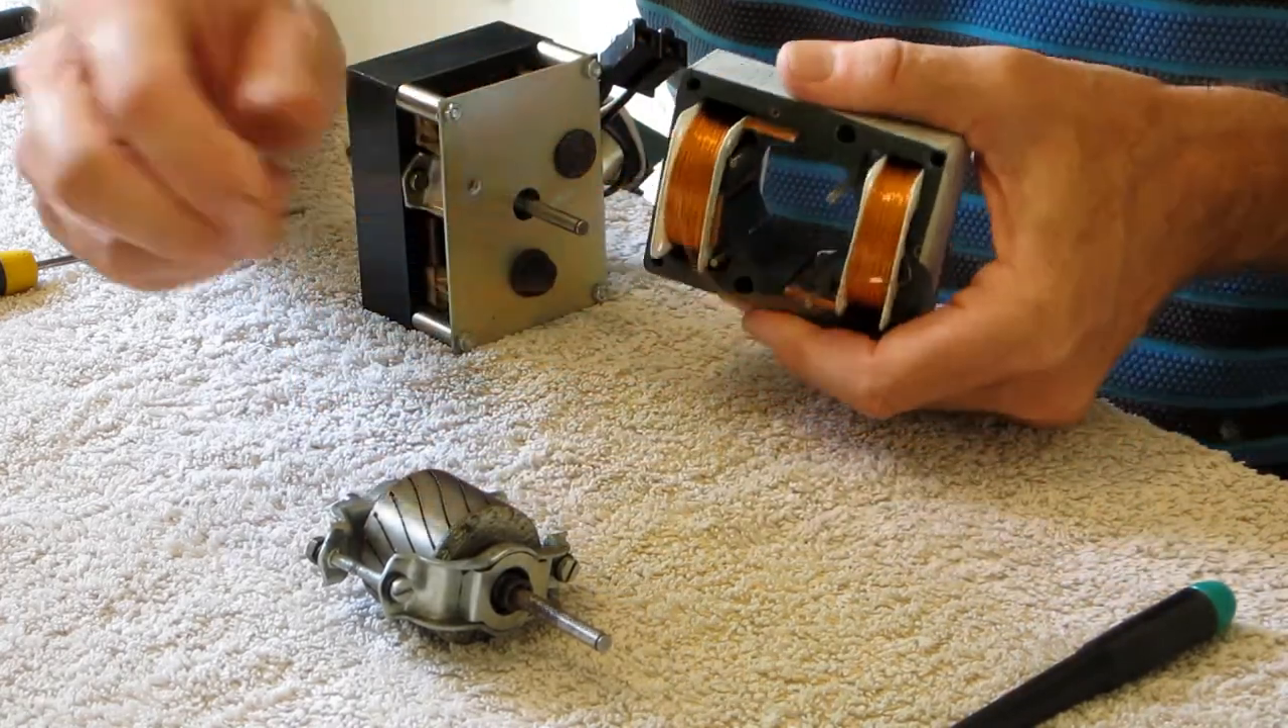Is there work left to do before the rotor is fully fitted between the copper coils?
Yes.